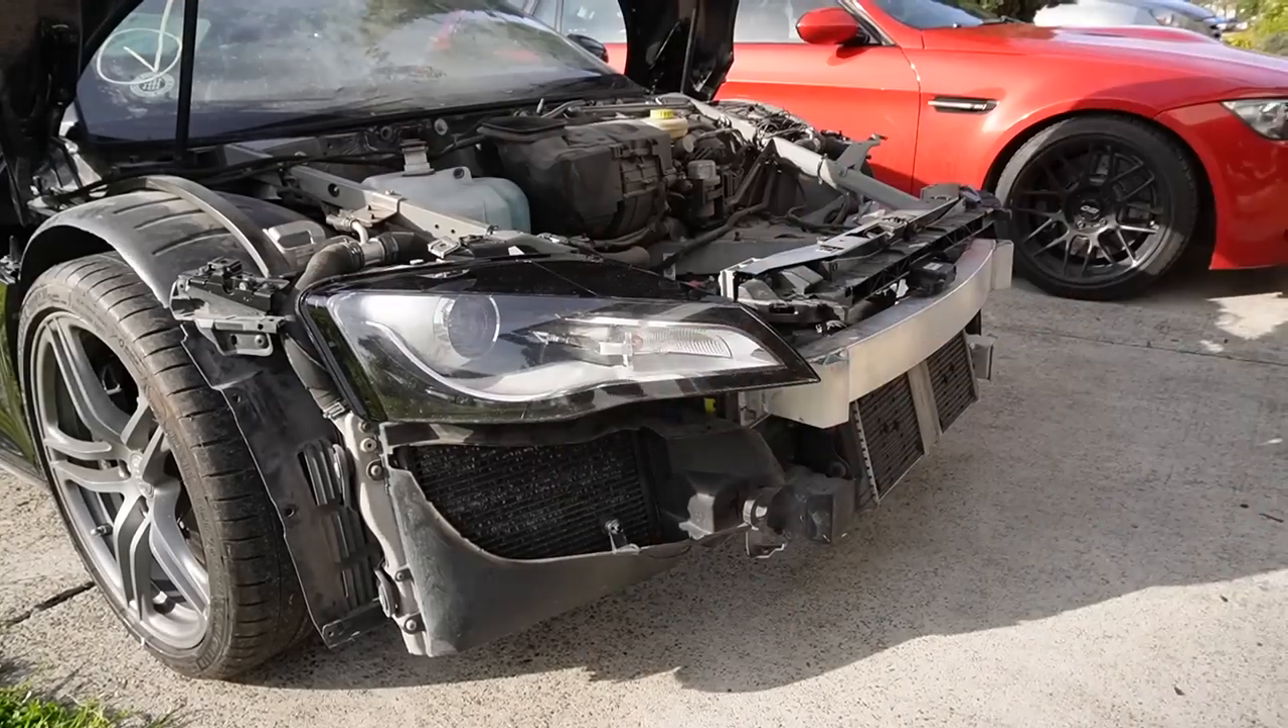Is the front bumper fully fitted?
No.